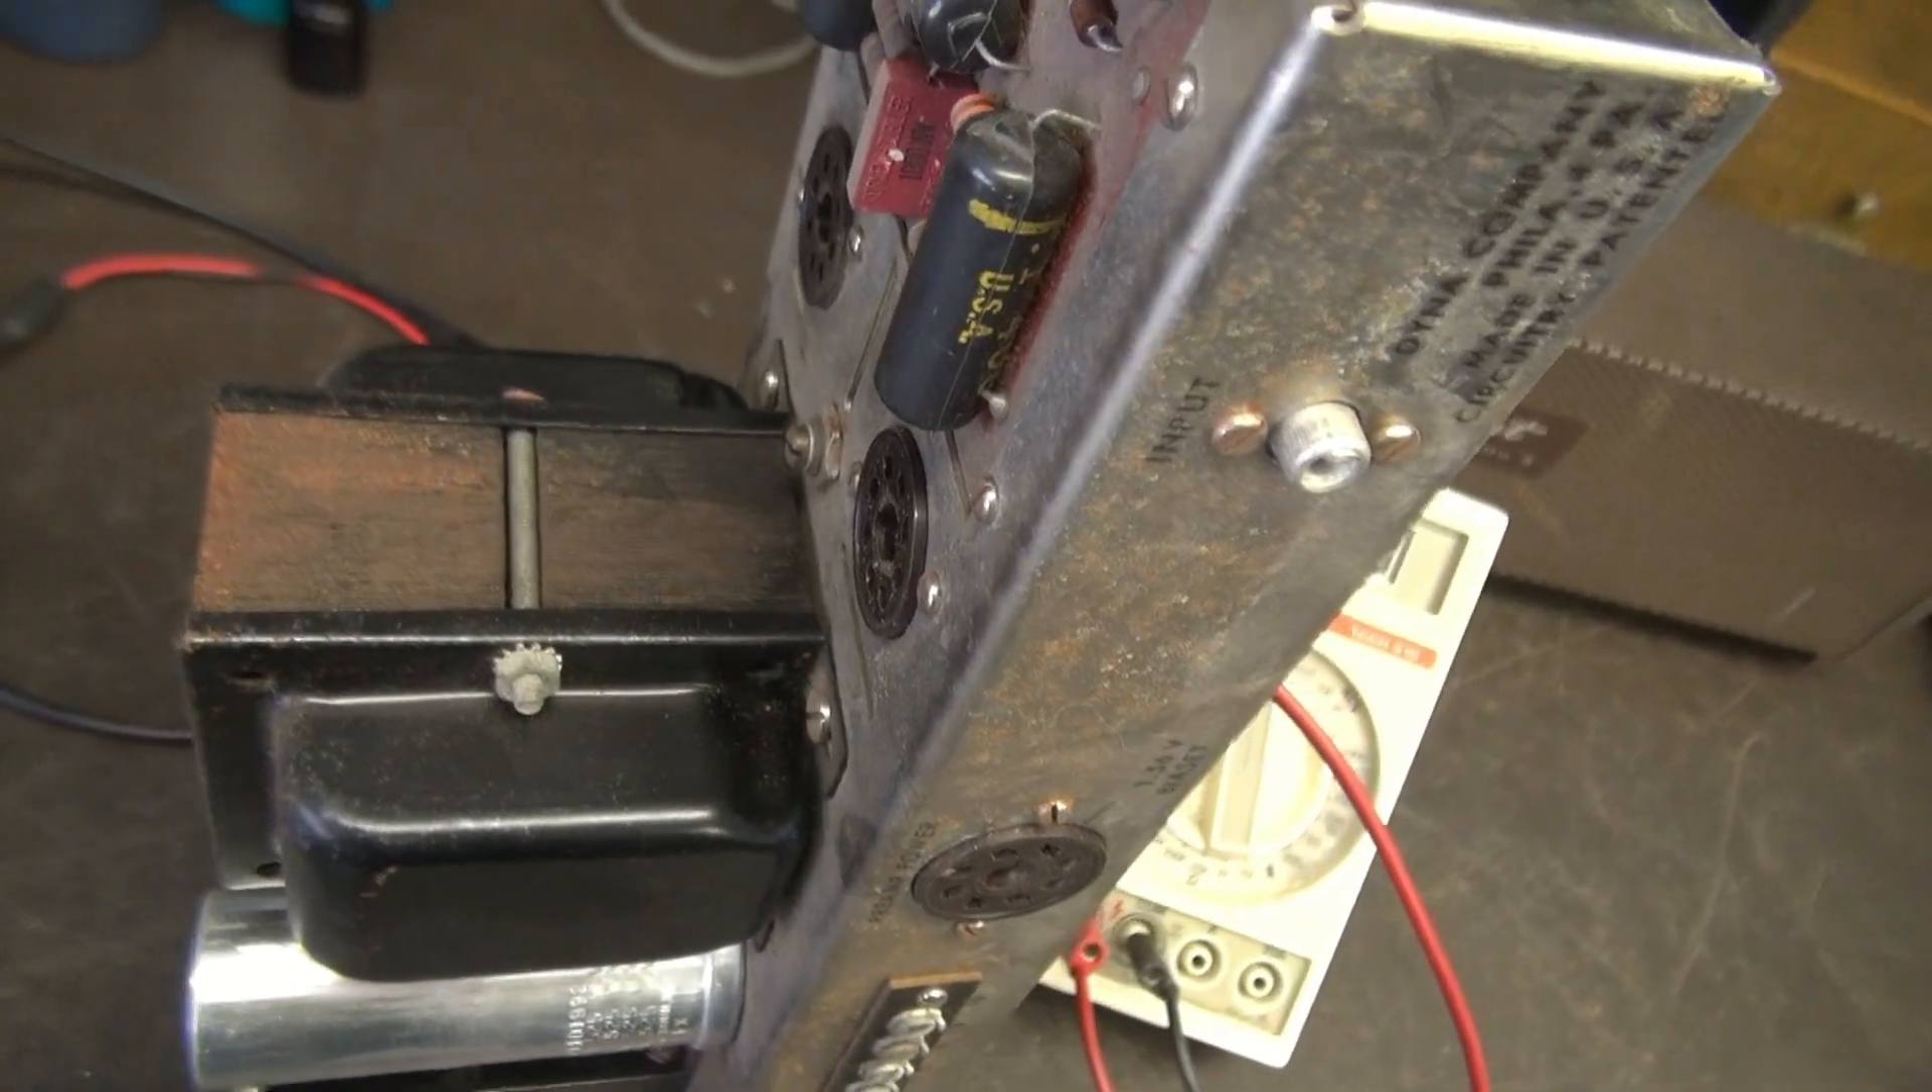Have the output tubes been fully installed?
No.